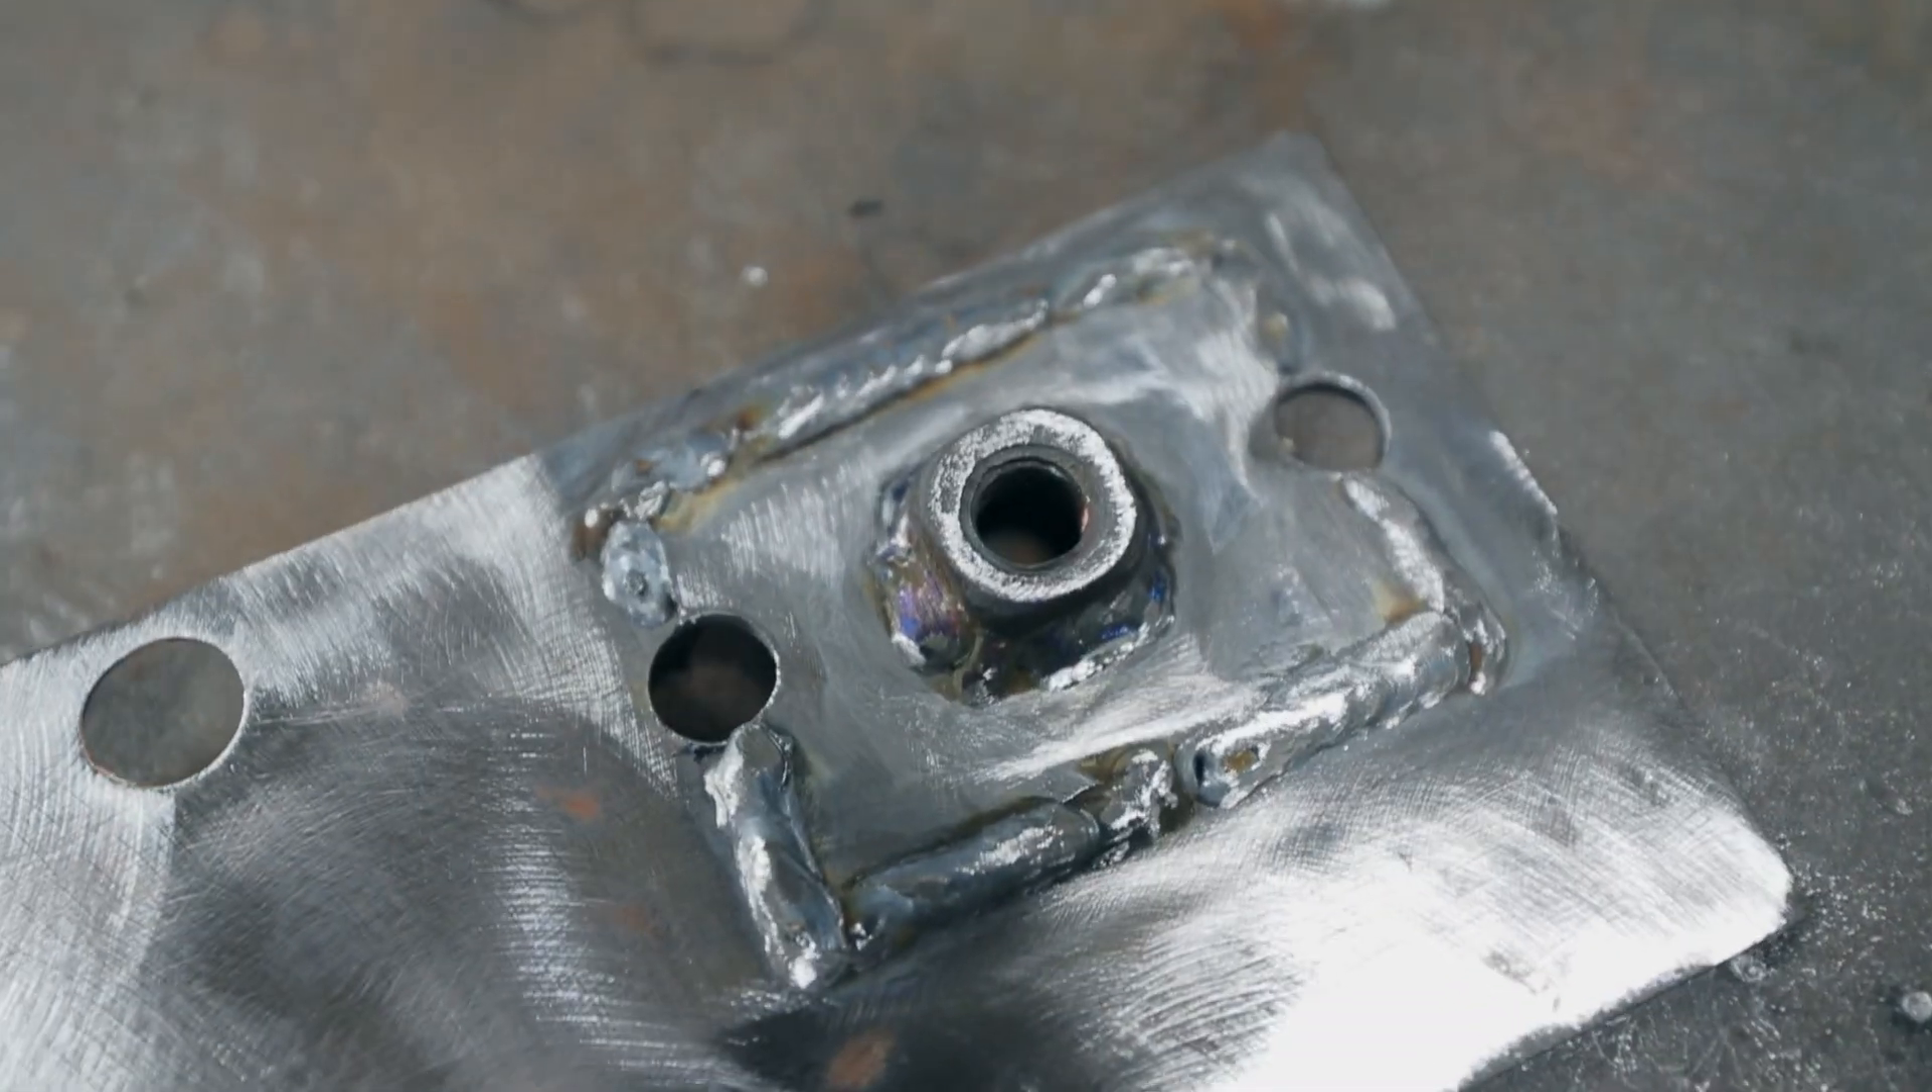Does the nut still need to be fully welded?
No.